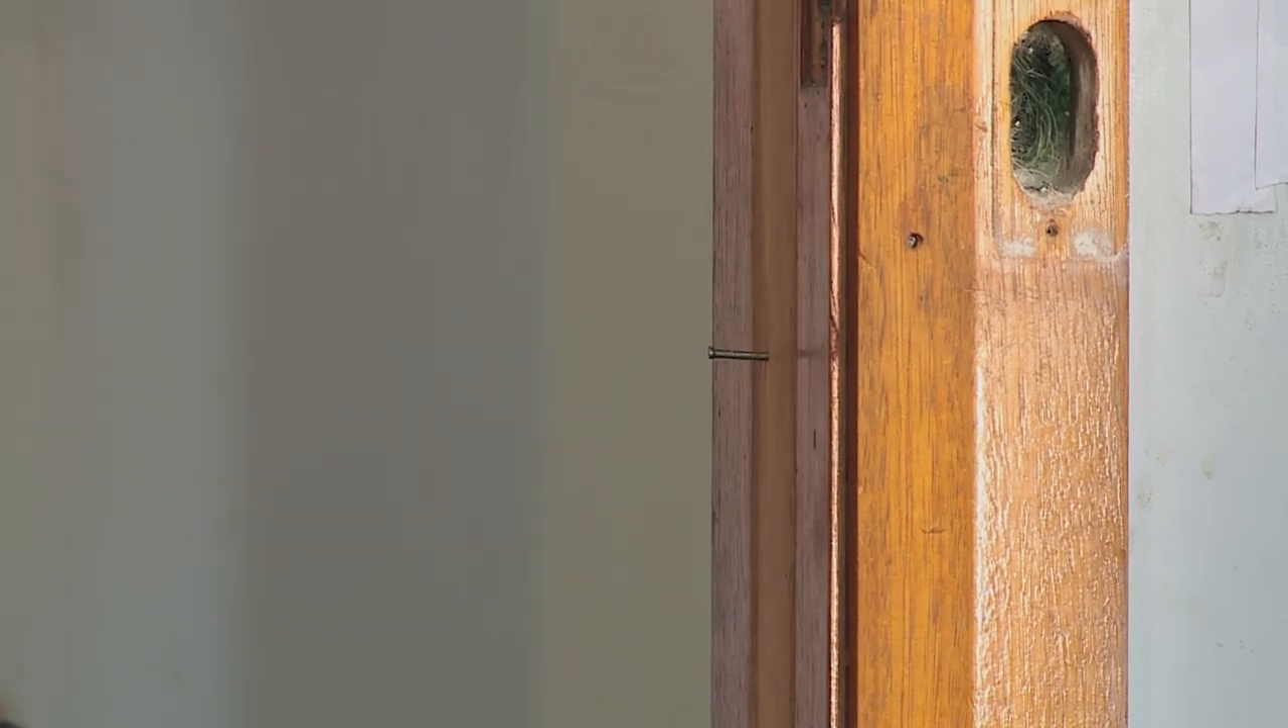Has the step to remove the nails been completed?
No.